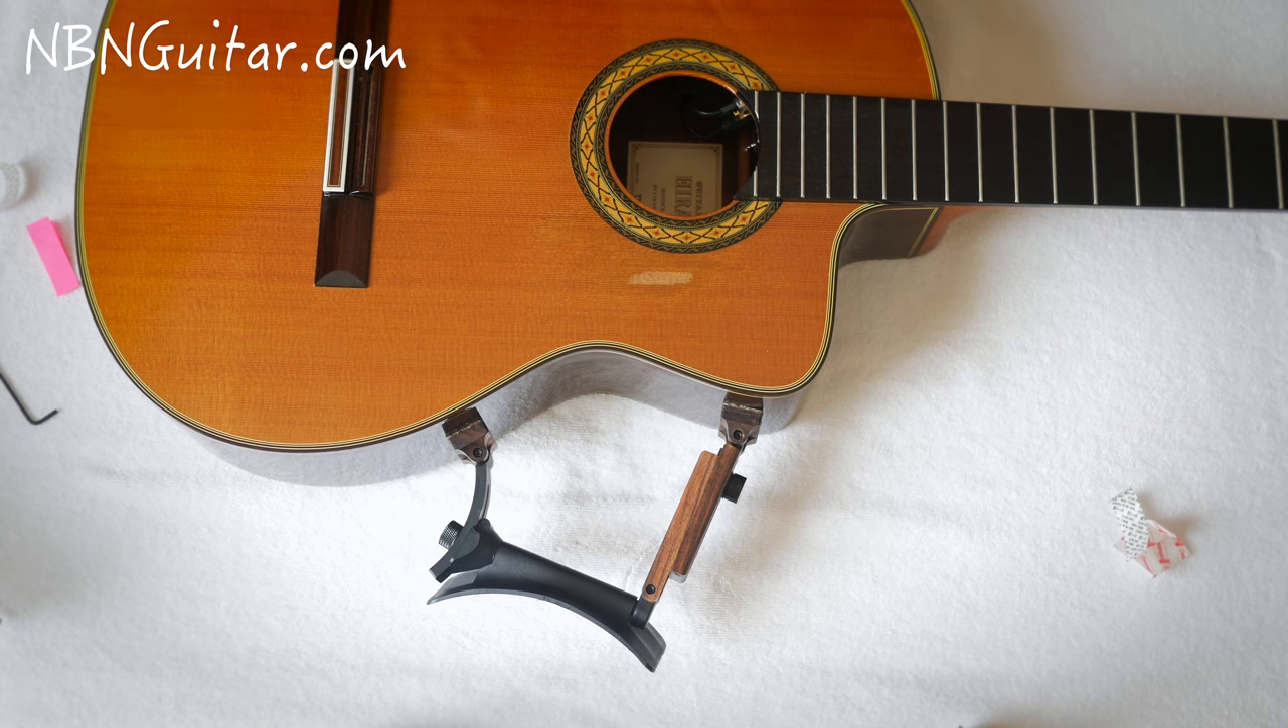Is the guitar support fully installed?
Yes.